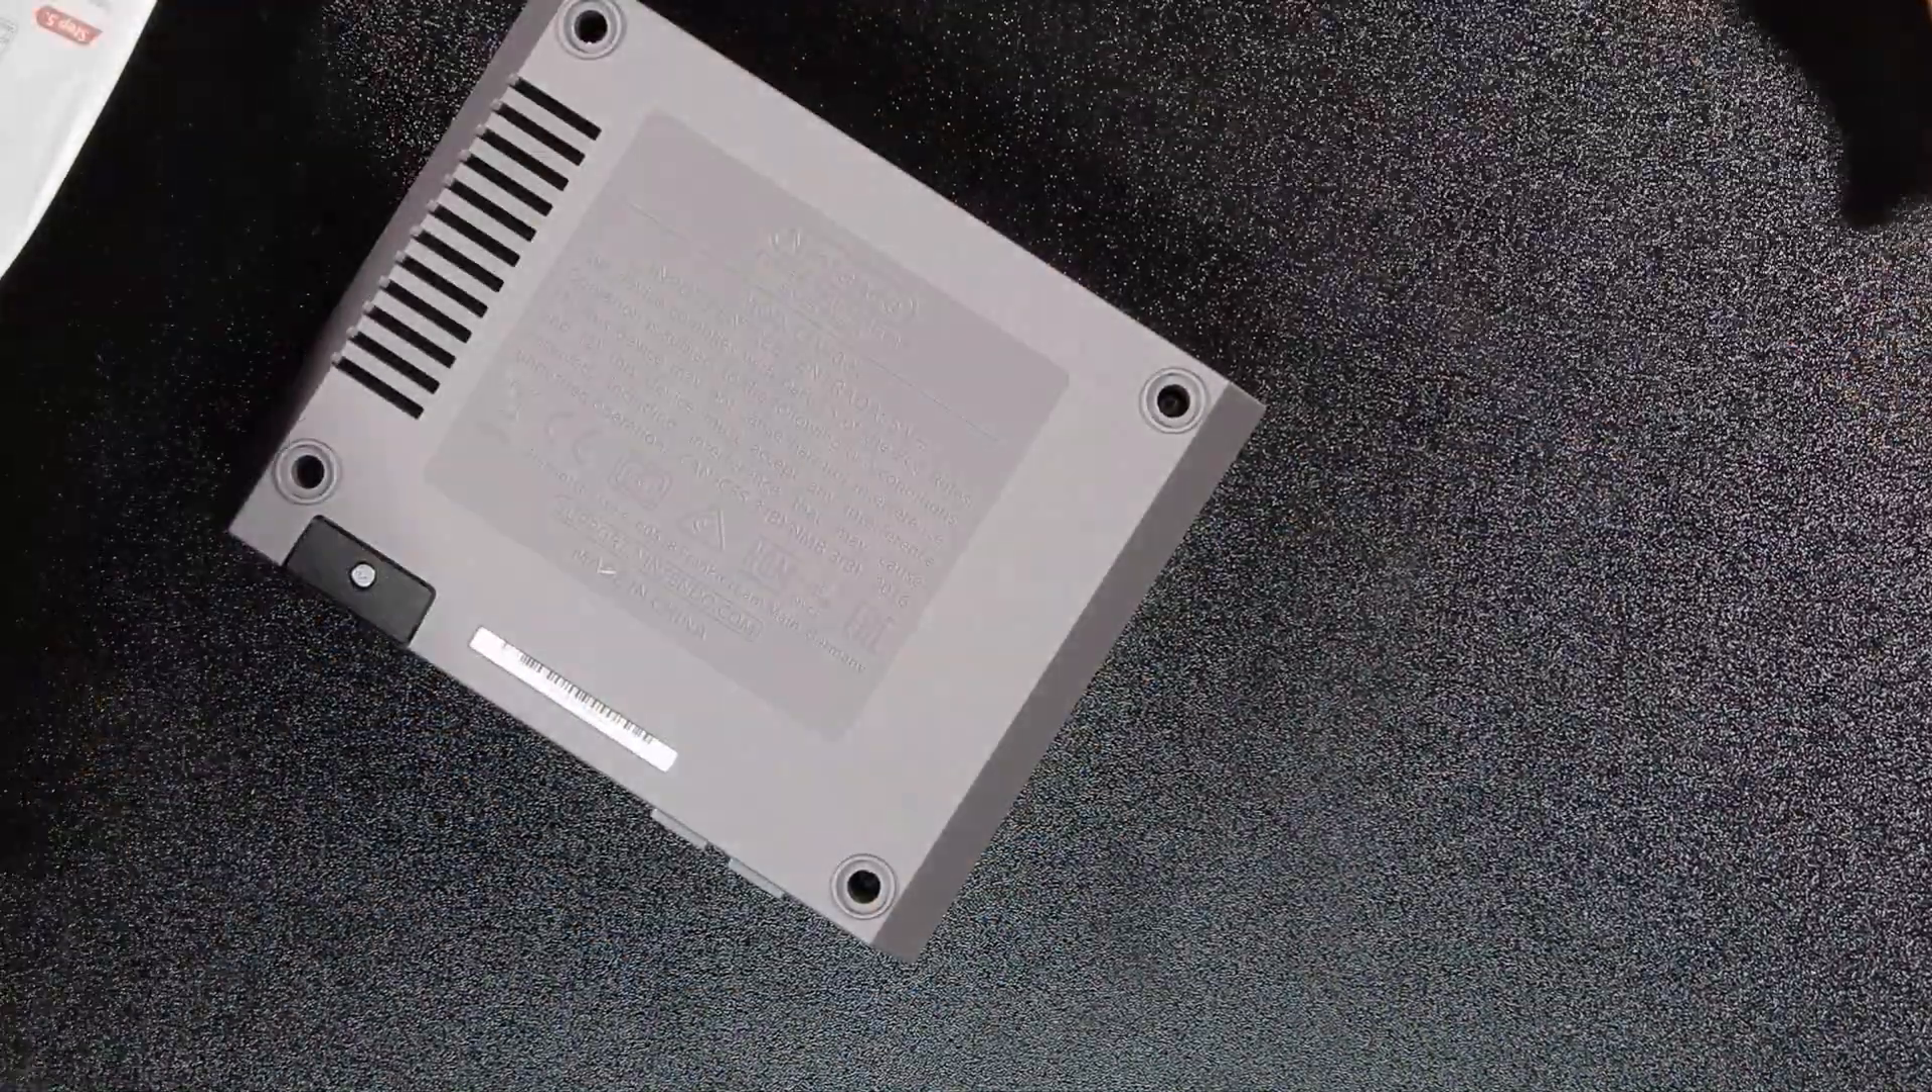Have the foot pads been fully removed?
Yes.